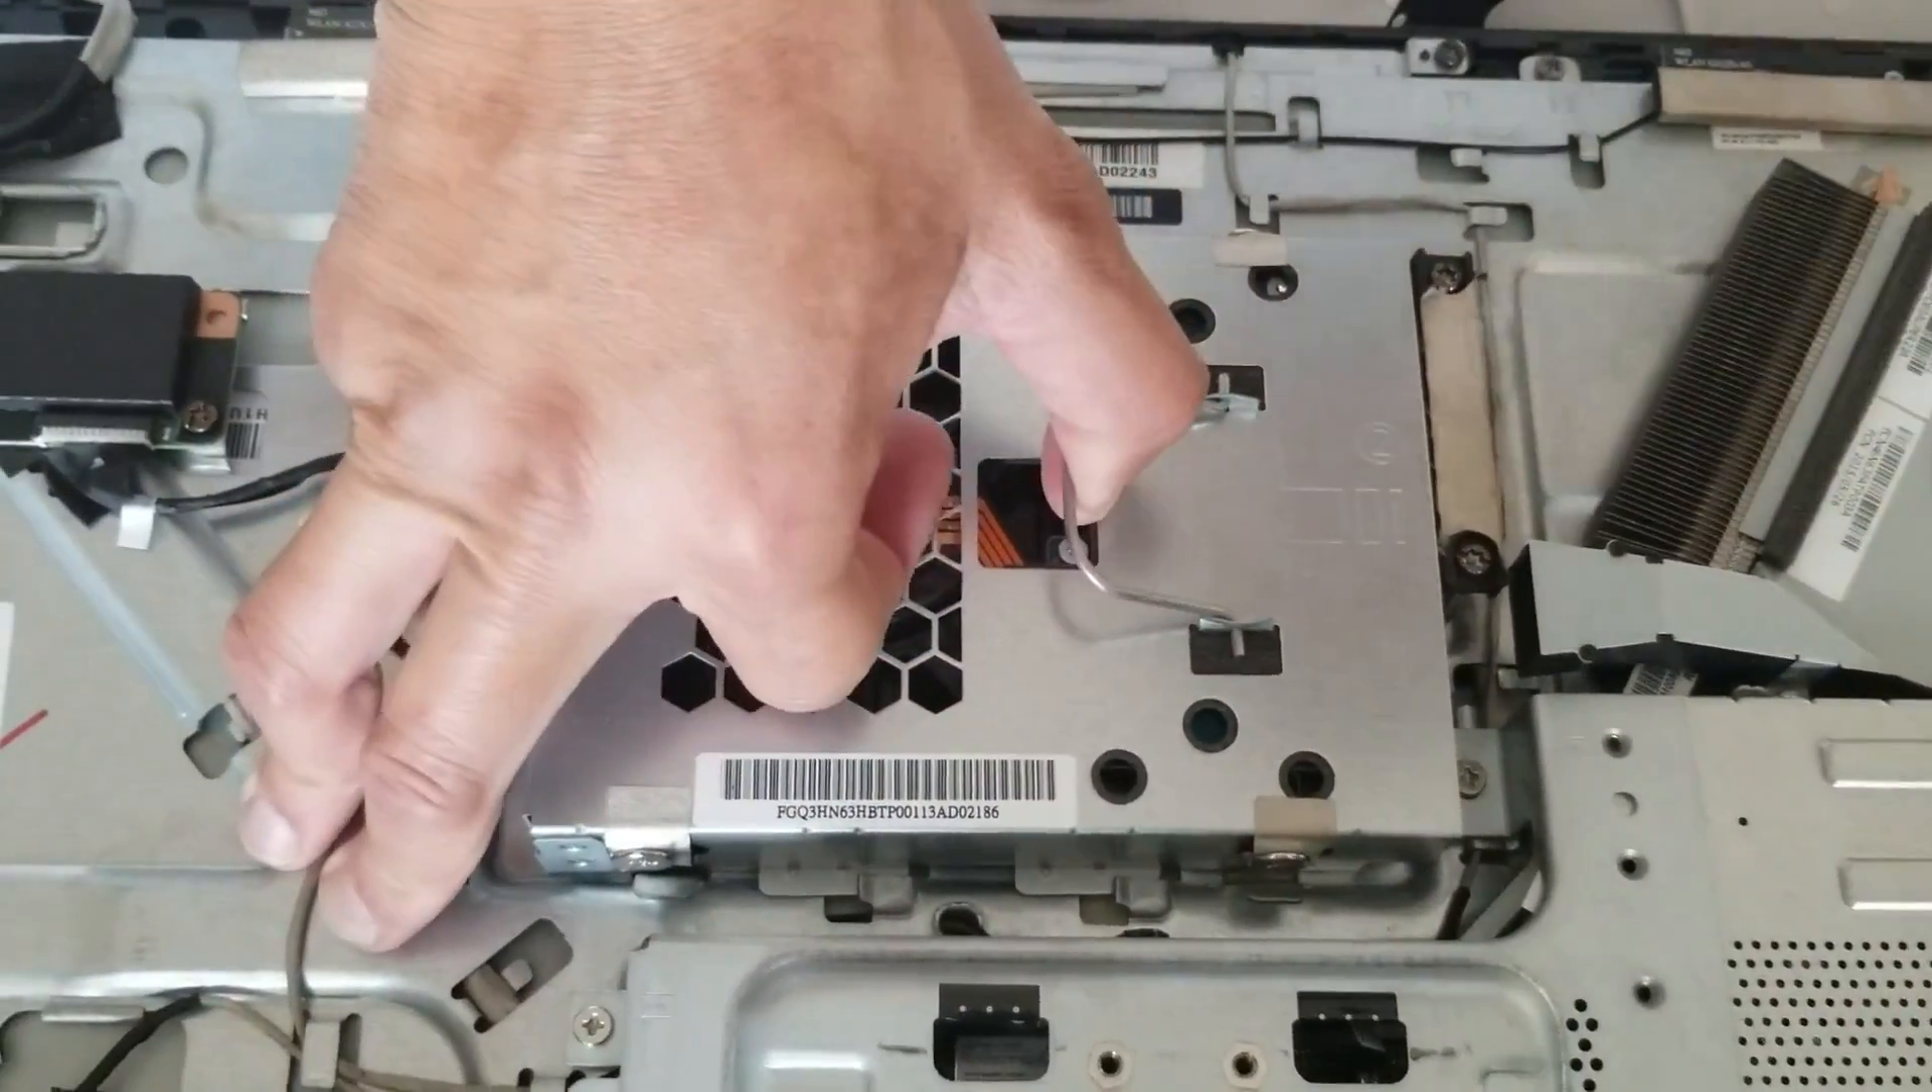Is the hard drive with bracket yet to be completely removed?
Yes.